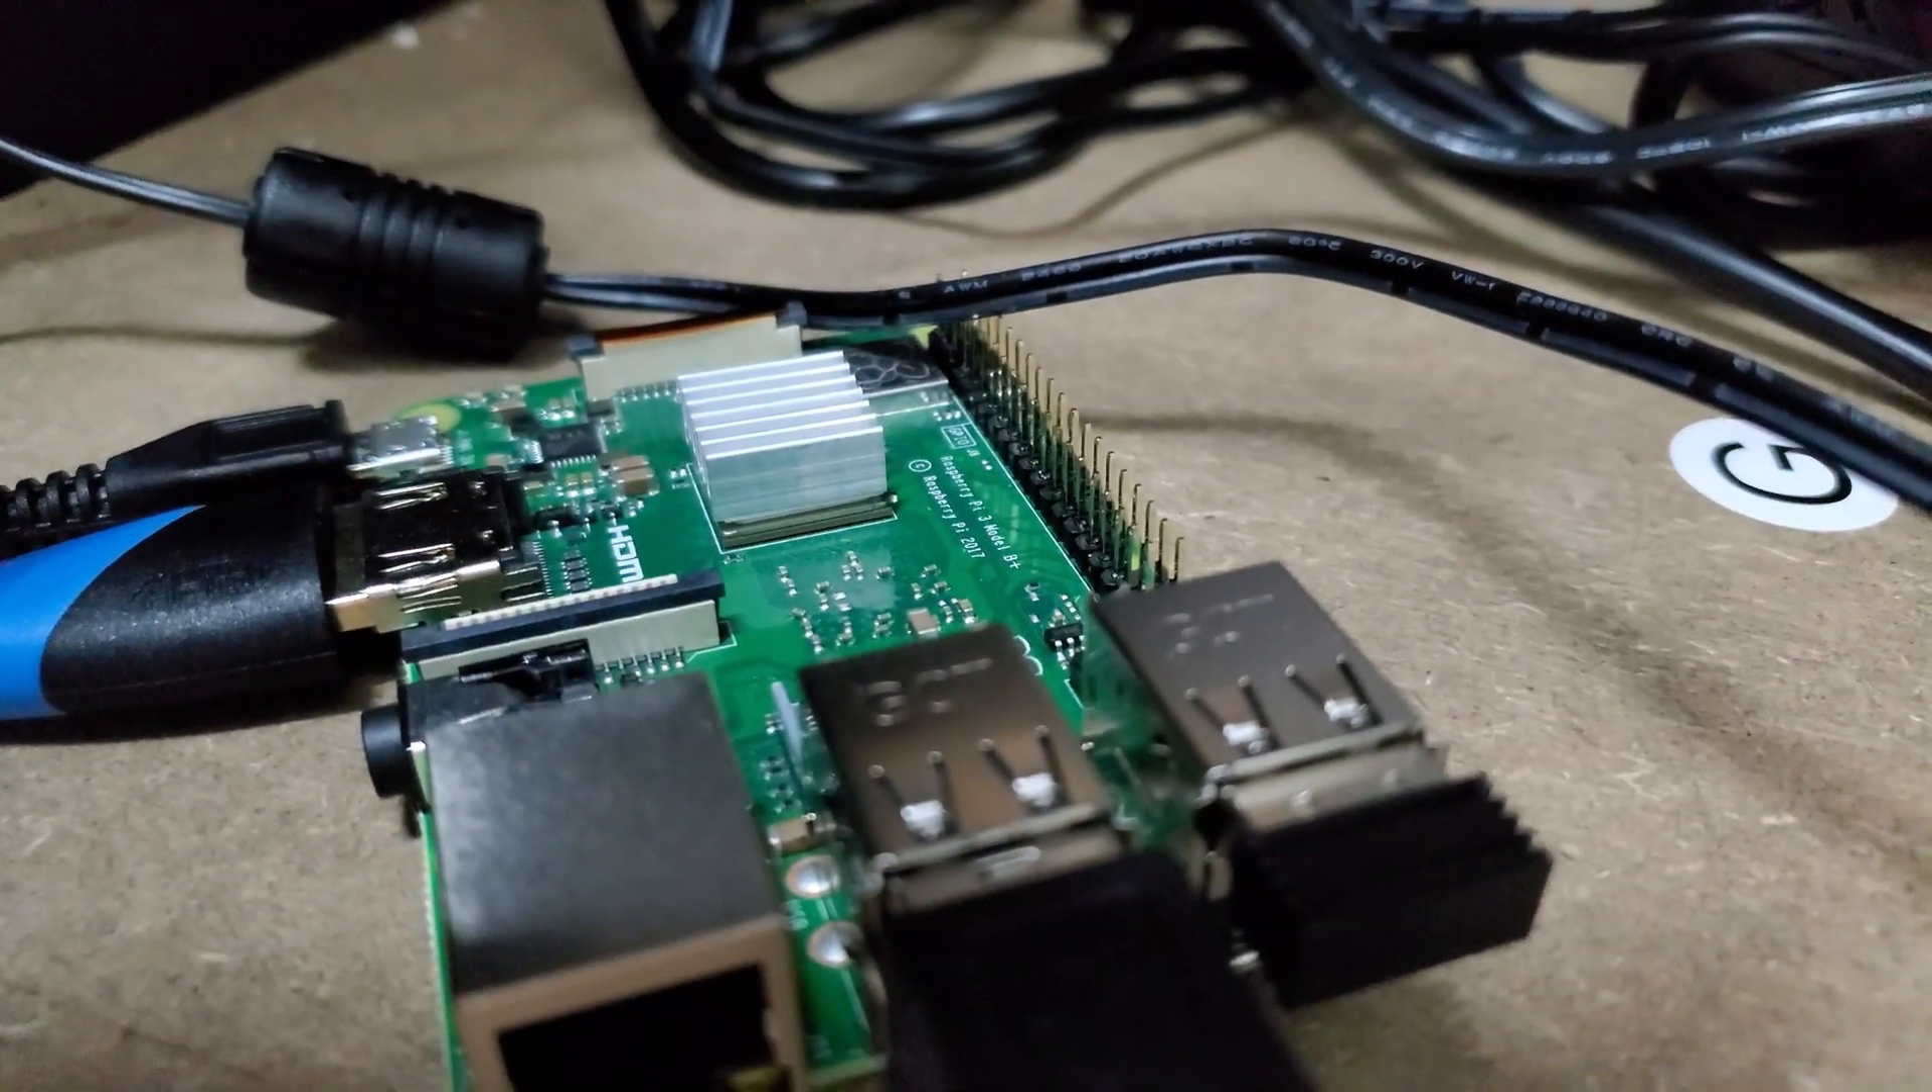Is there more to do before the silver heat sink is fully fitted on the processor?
No.